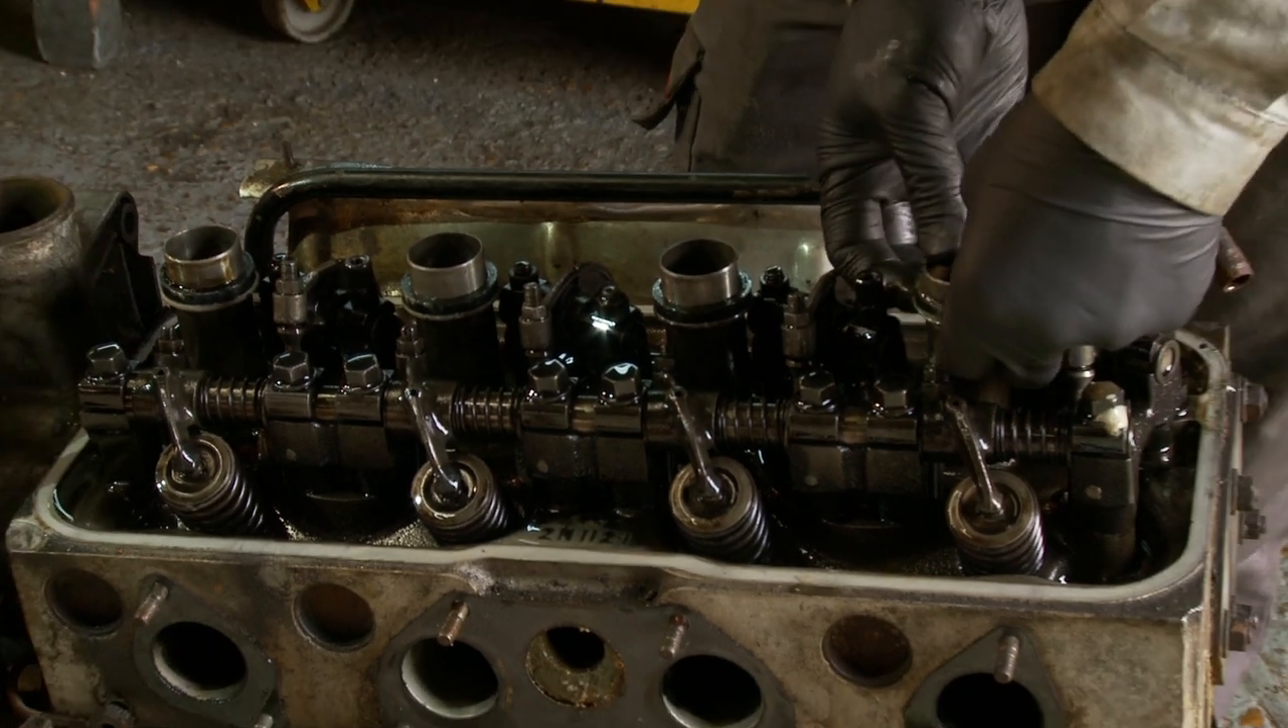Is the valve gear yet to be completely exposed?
No.